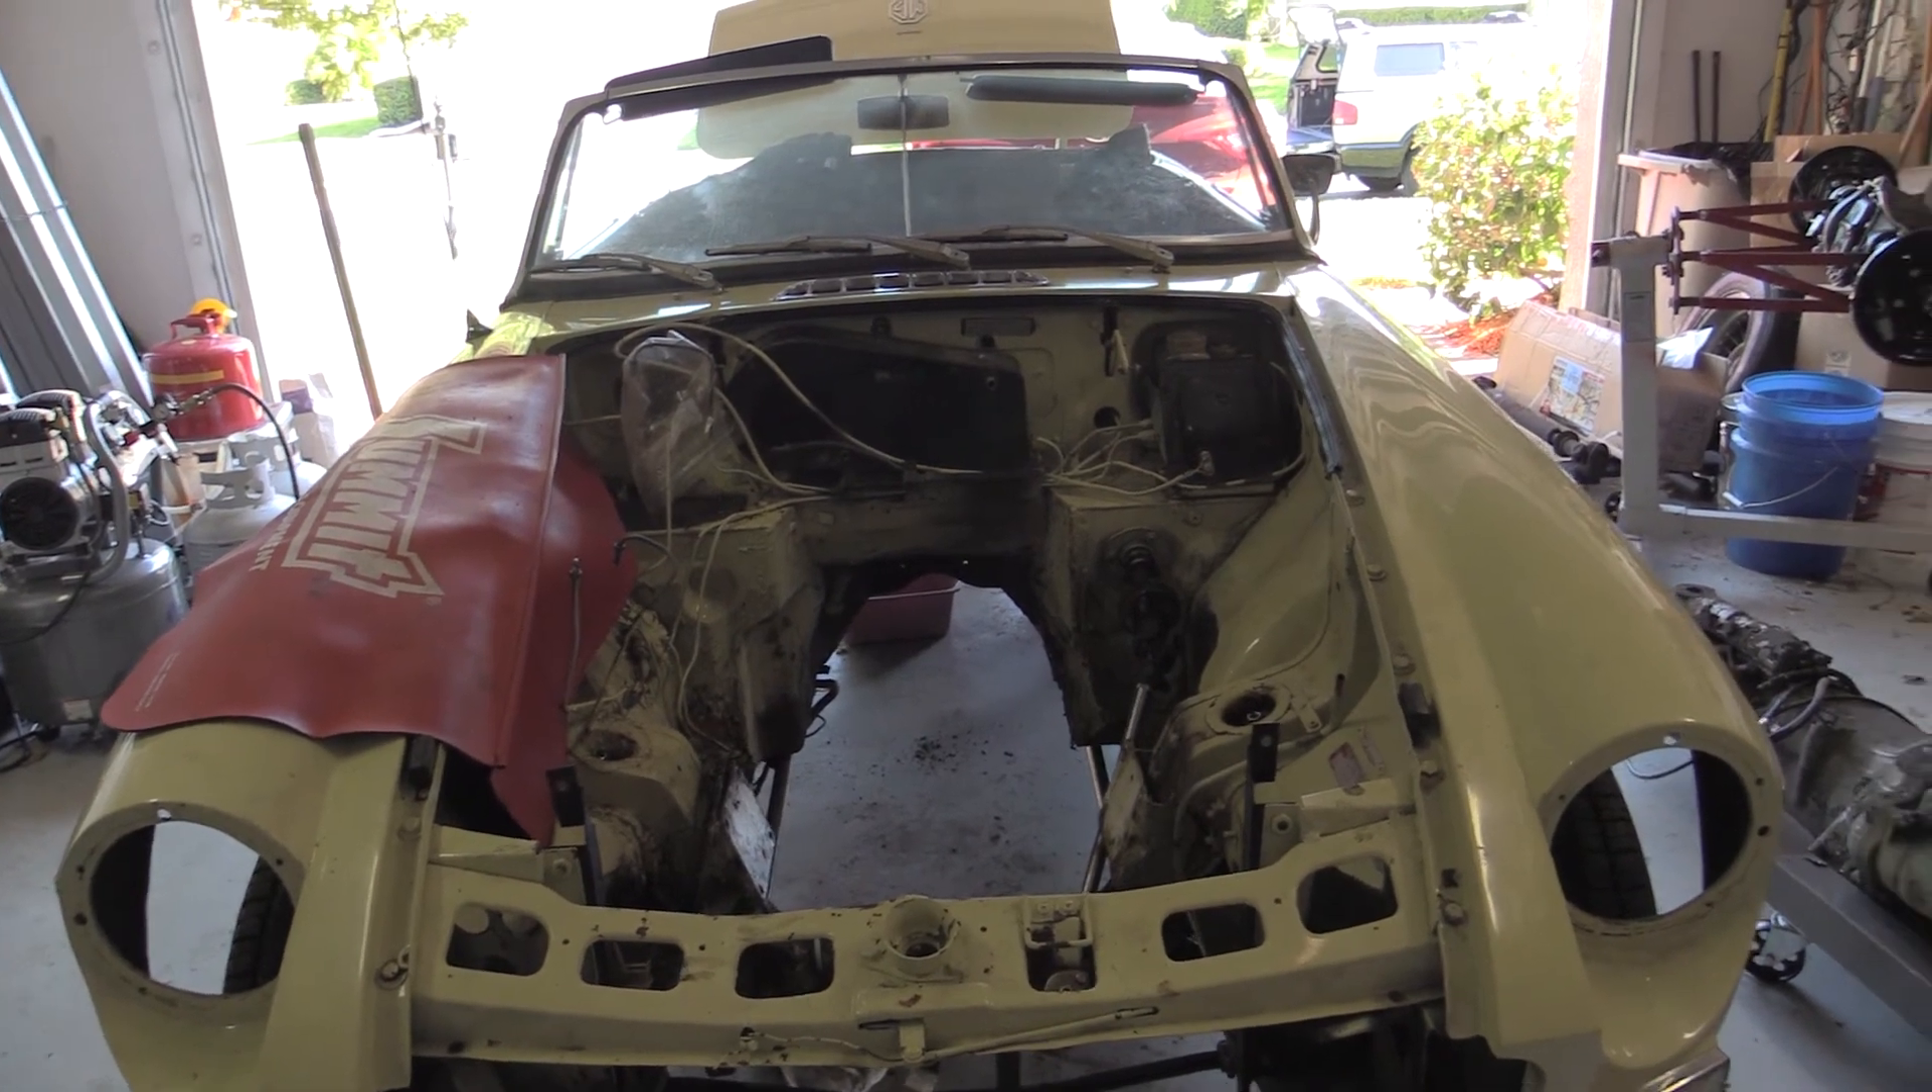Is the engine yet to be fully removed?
No.